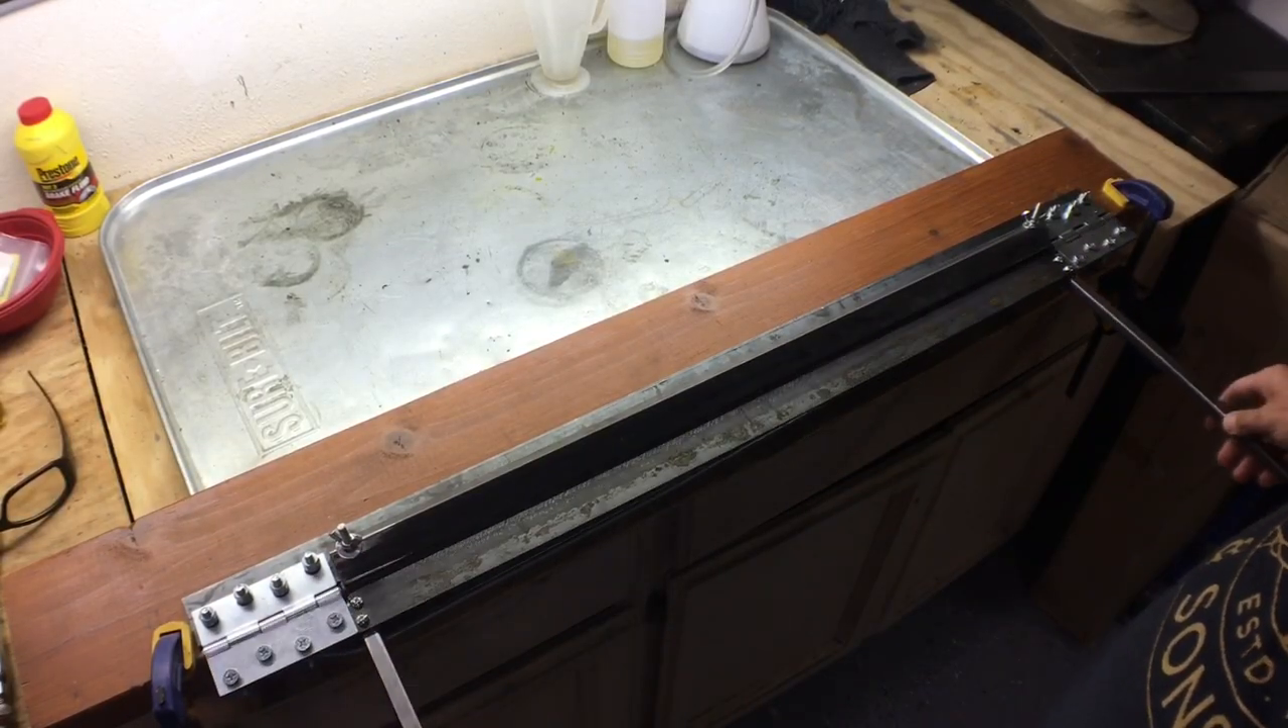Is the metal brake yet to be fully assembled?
No.